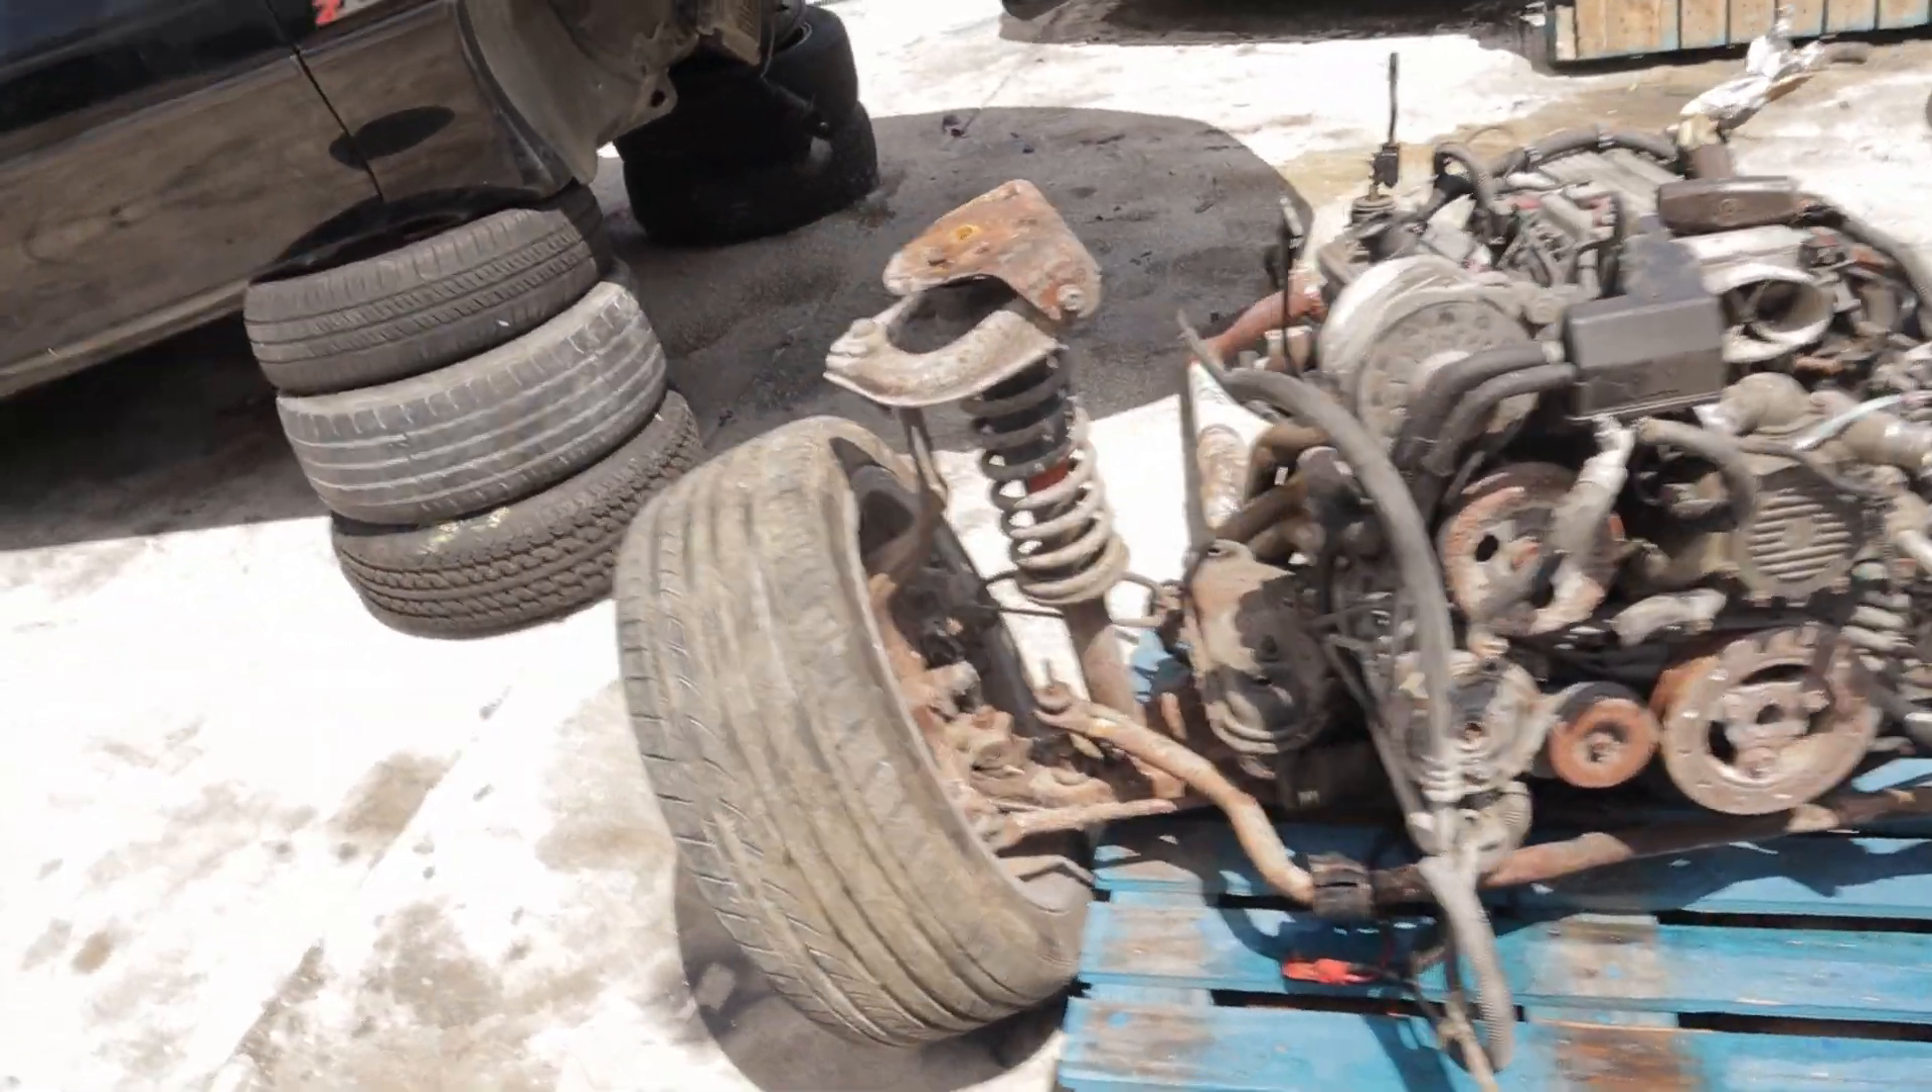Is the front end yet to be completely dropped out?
No.